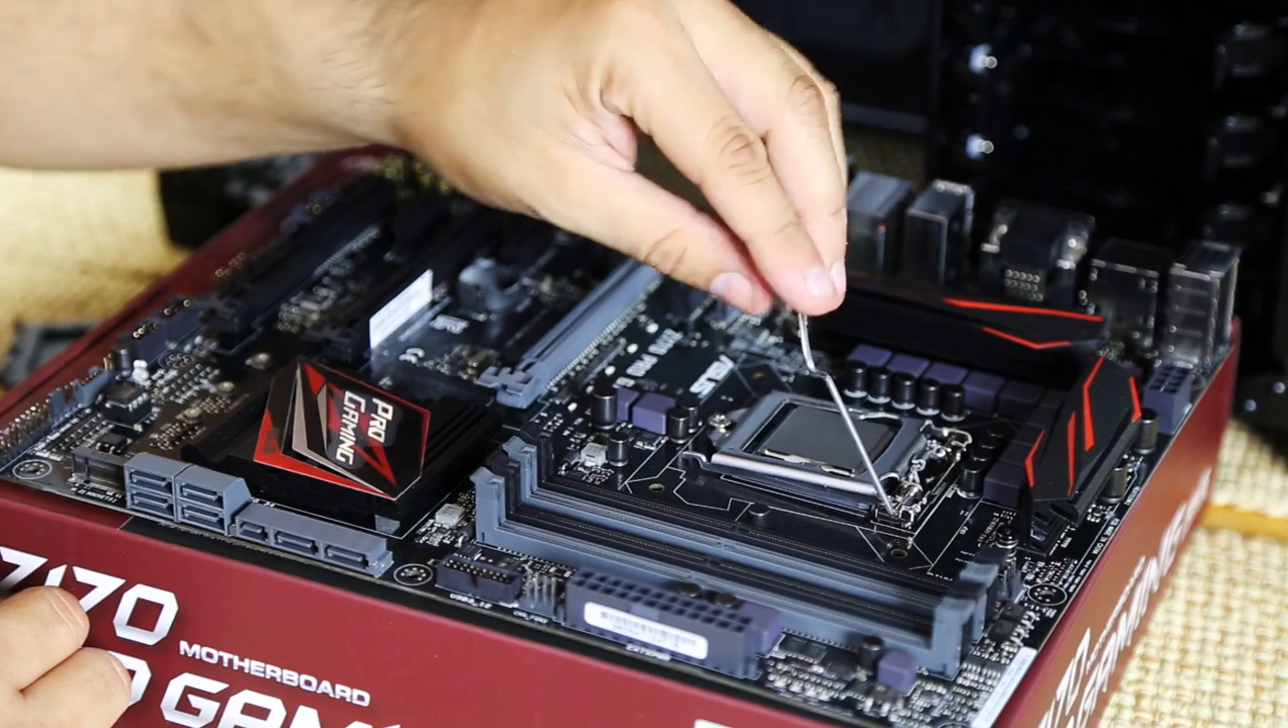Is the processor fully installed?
No.